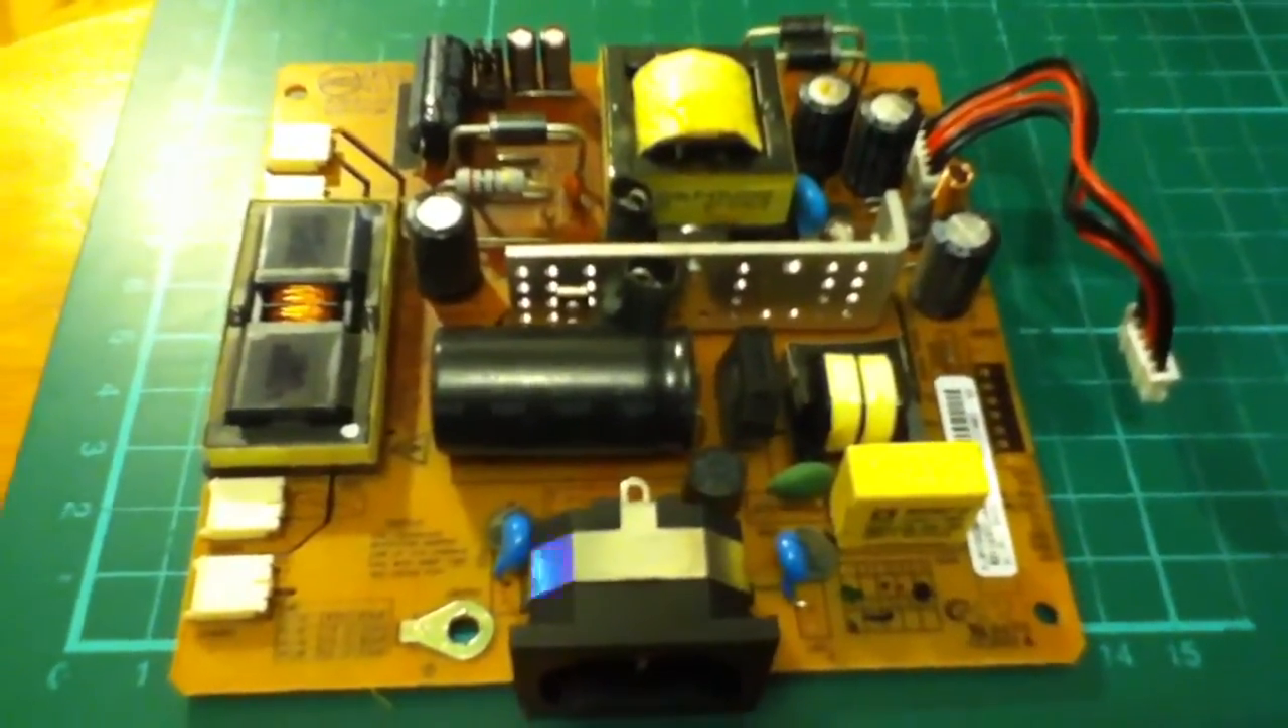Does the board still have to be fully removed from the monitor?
No.